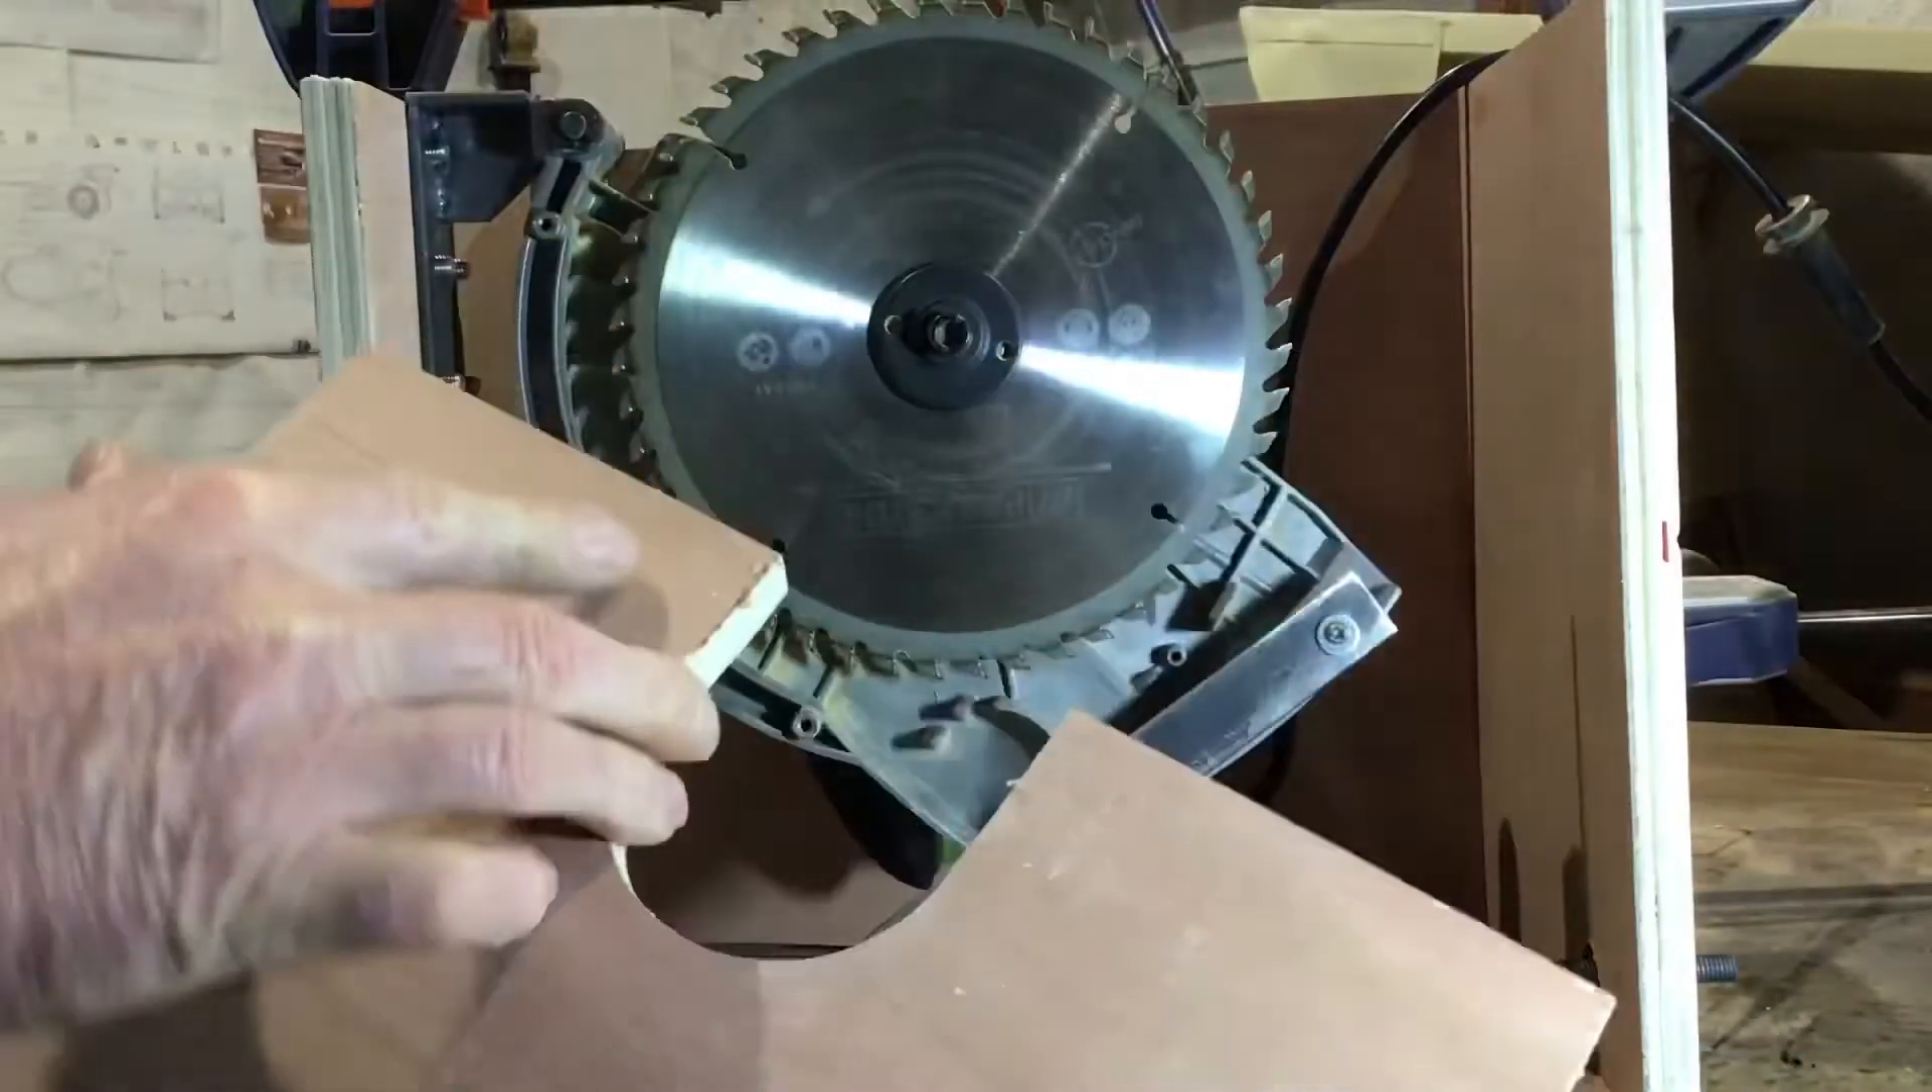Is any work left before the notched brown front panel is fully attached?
Yes.